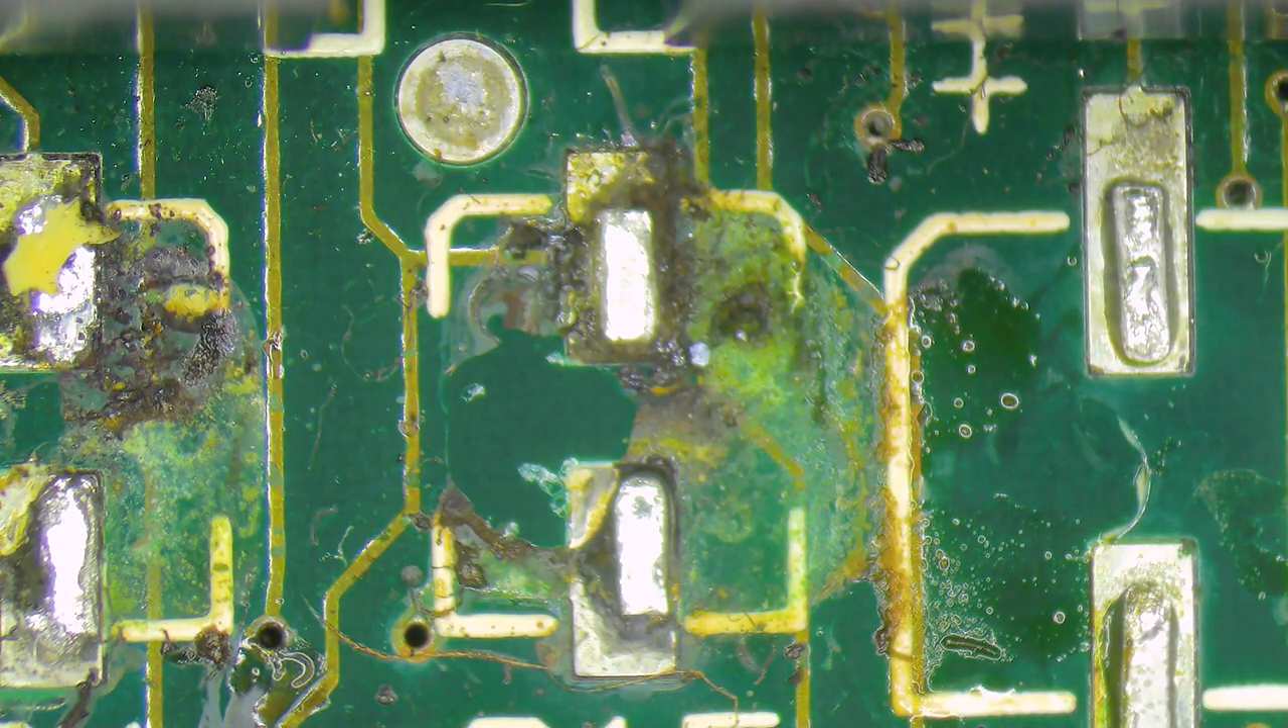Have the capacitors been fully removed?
Yes.